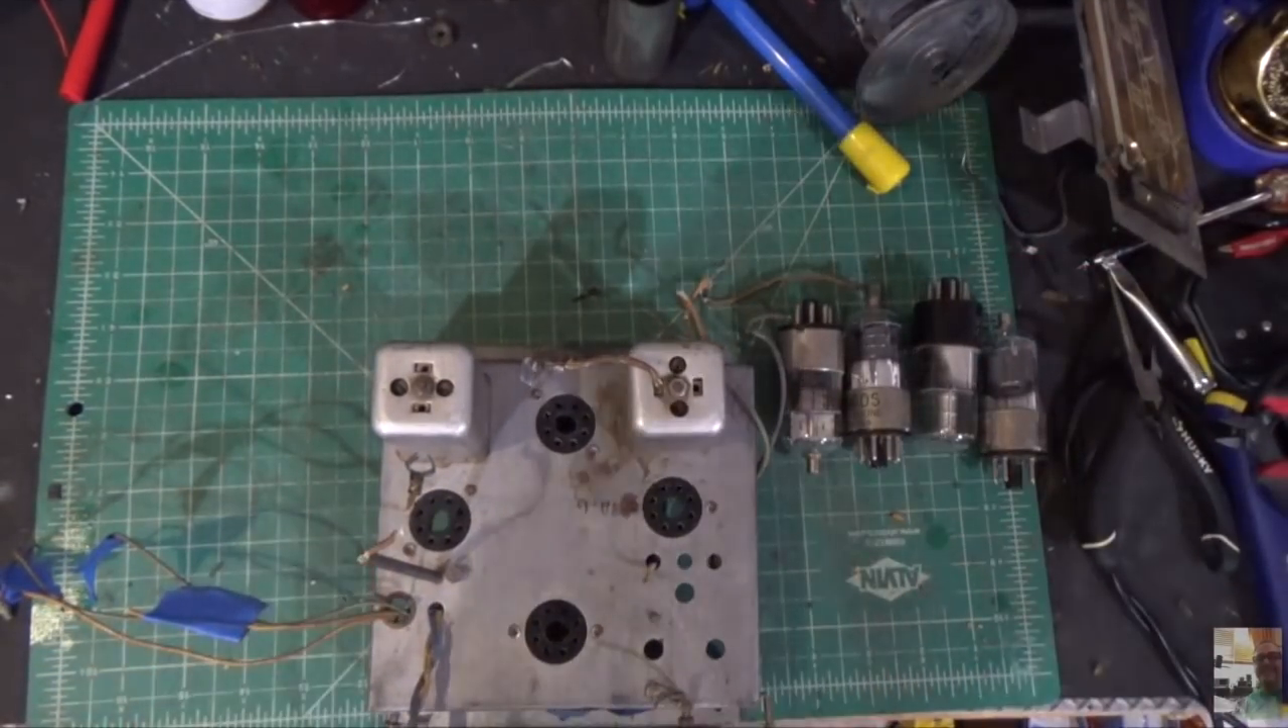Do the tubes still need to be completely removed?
No.